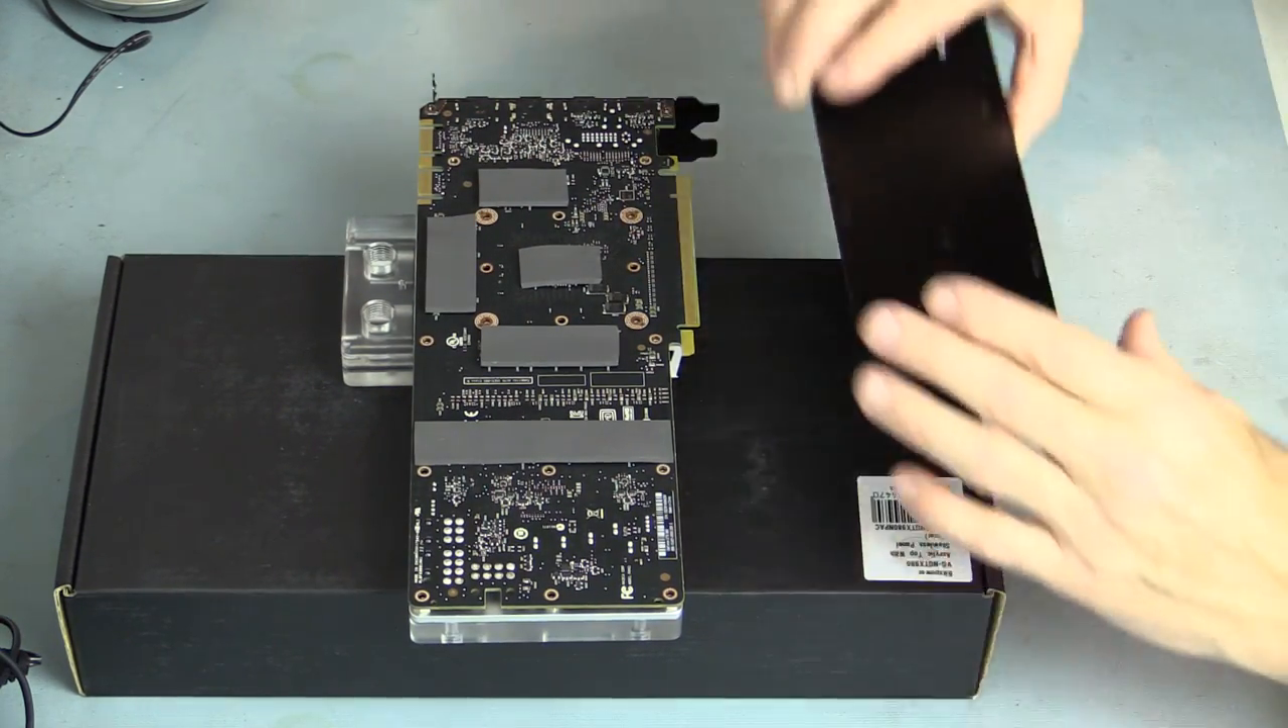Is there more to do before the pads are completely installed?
No.